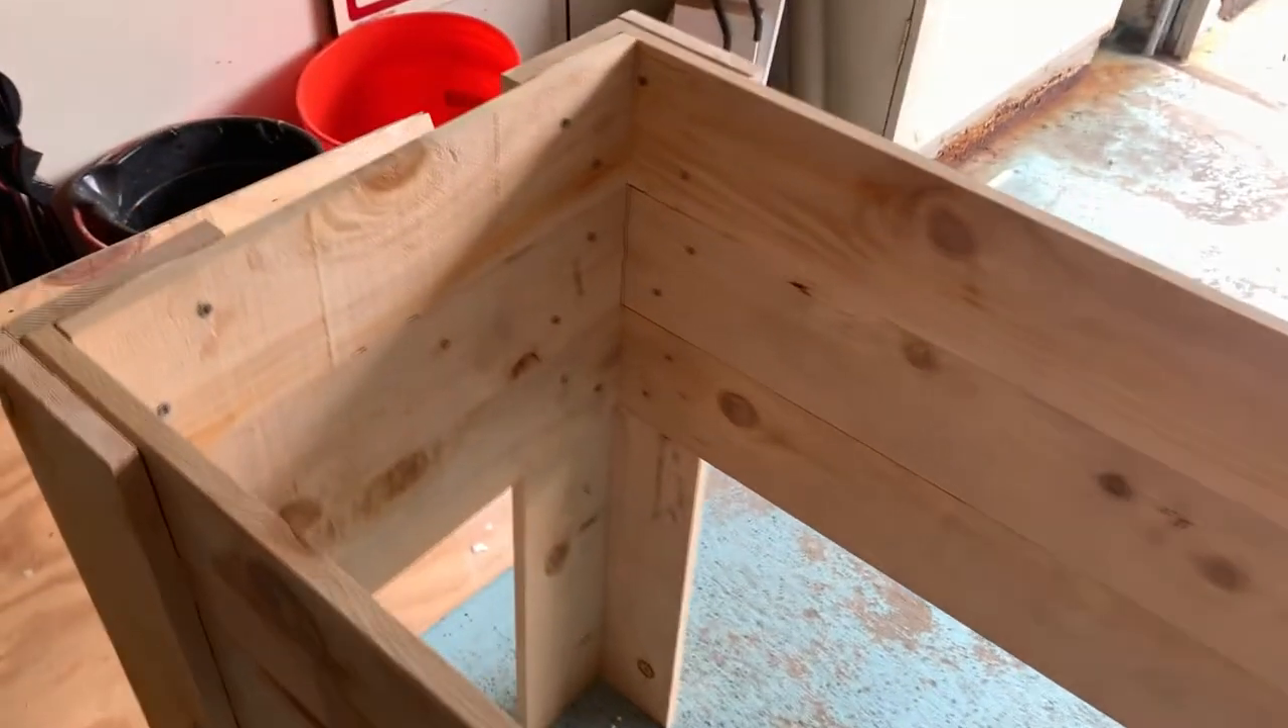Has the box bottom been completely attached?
No.